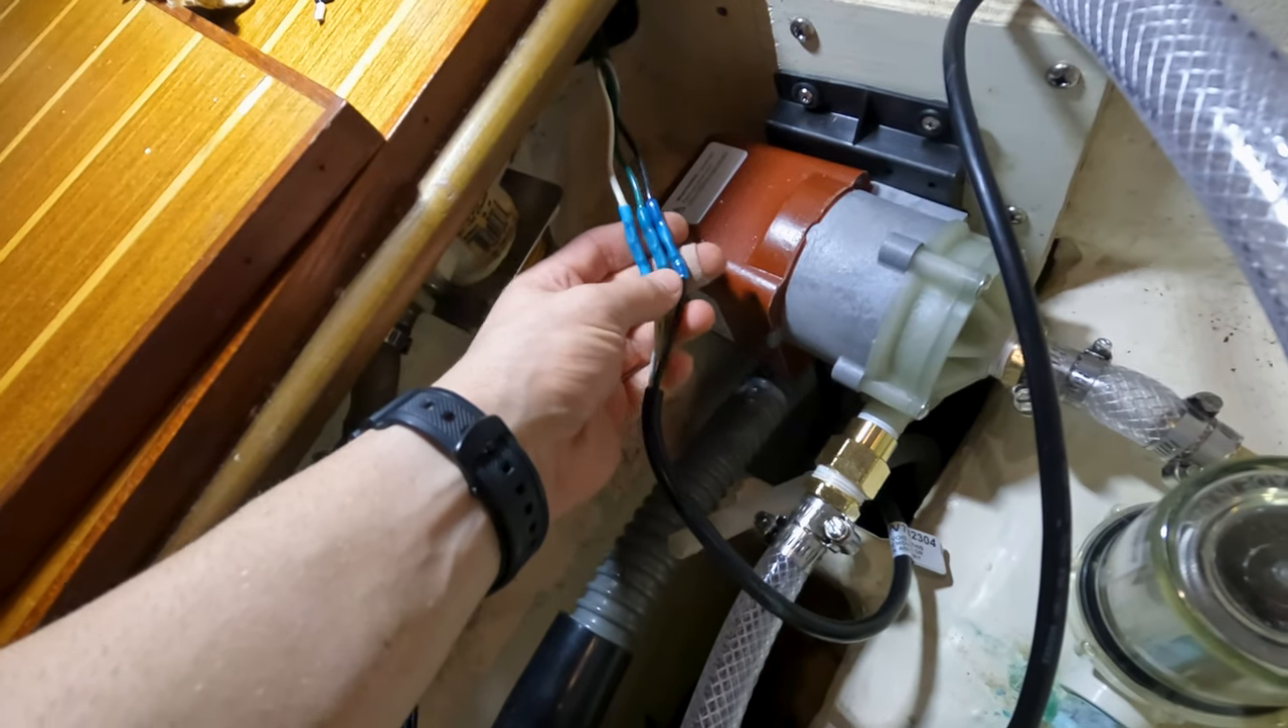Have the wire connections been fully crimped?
Yes.